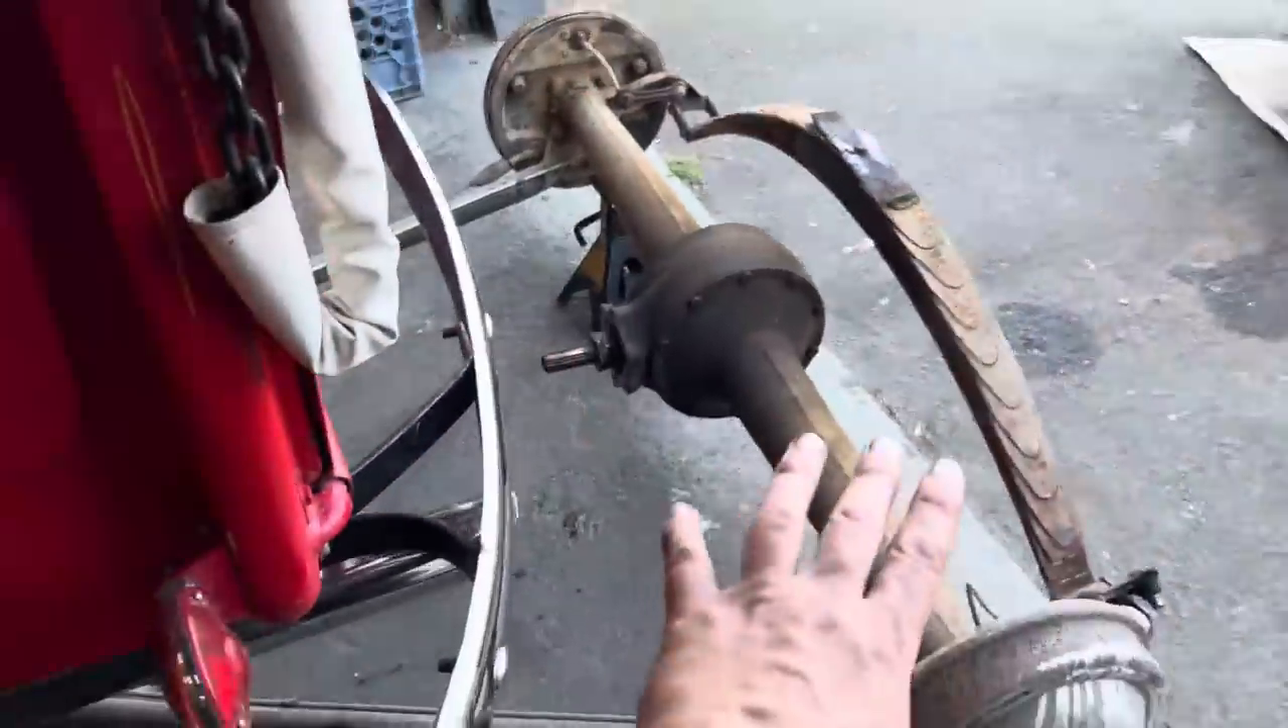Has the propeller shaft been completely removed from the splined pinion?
Yes.